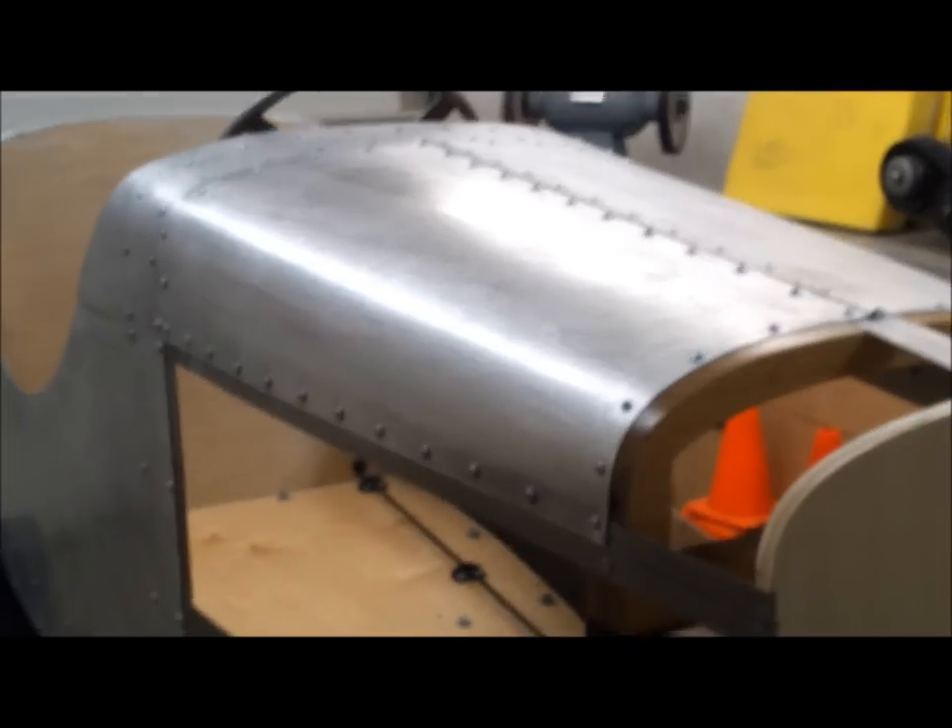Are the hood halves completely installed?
Yes.